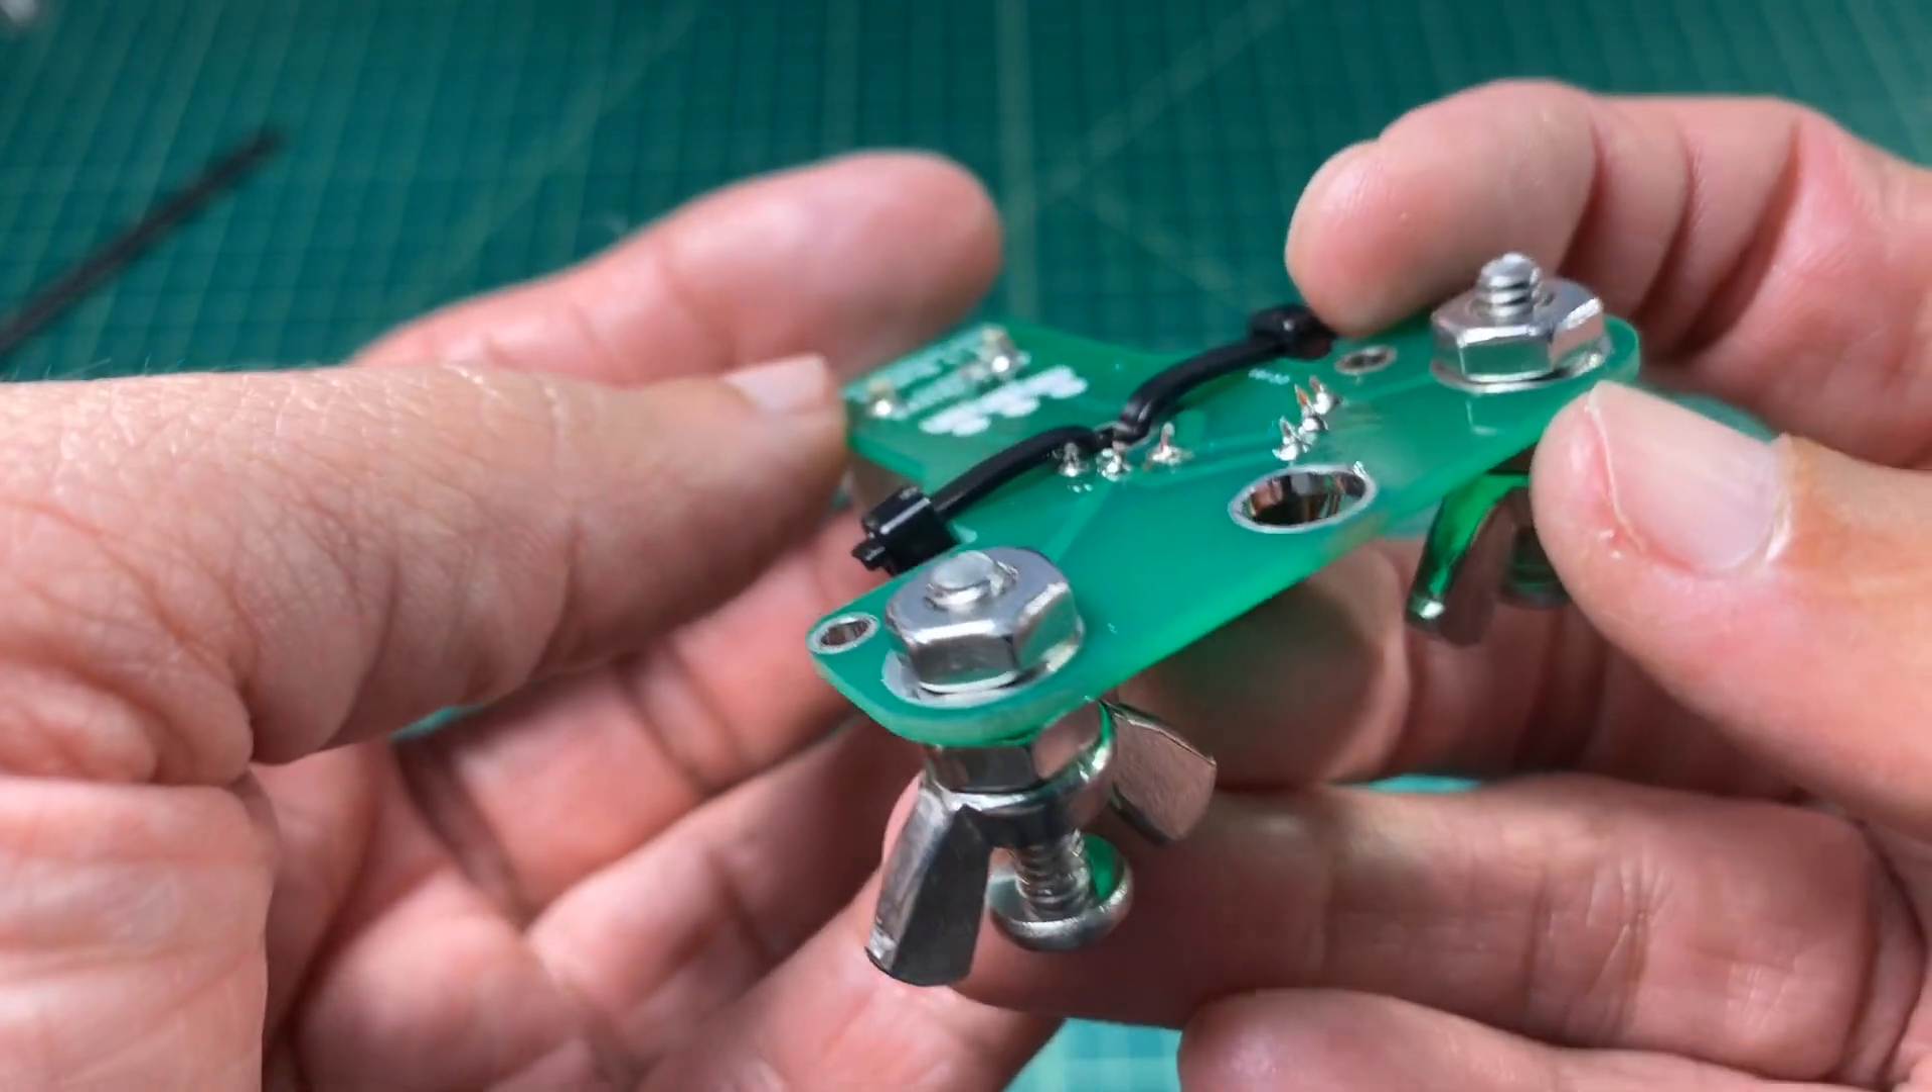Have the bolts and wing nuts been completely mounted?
Yes.